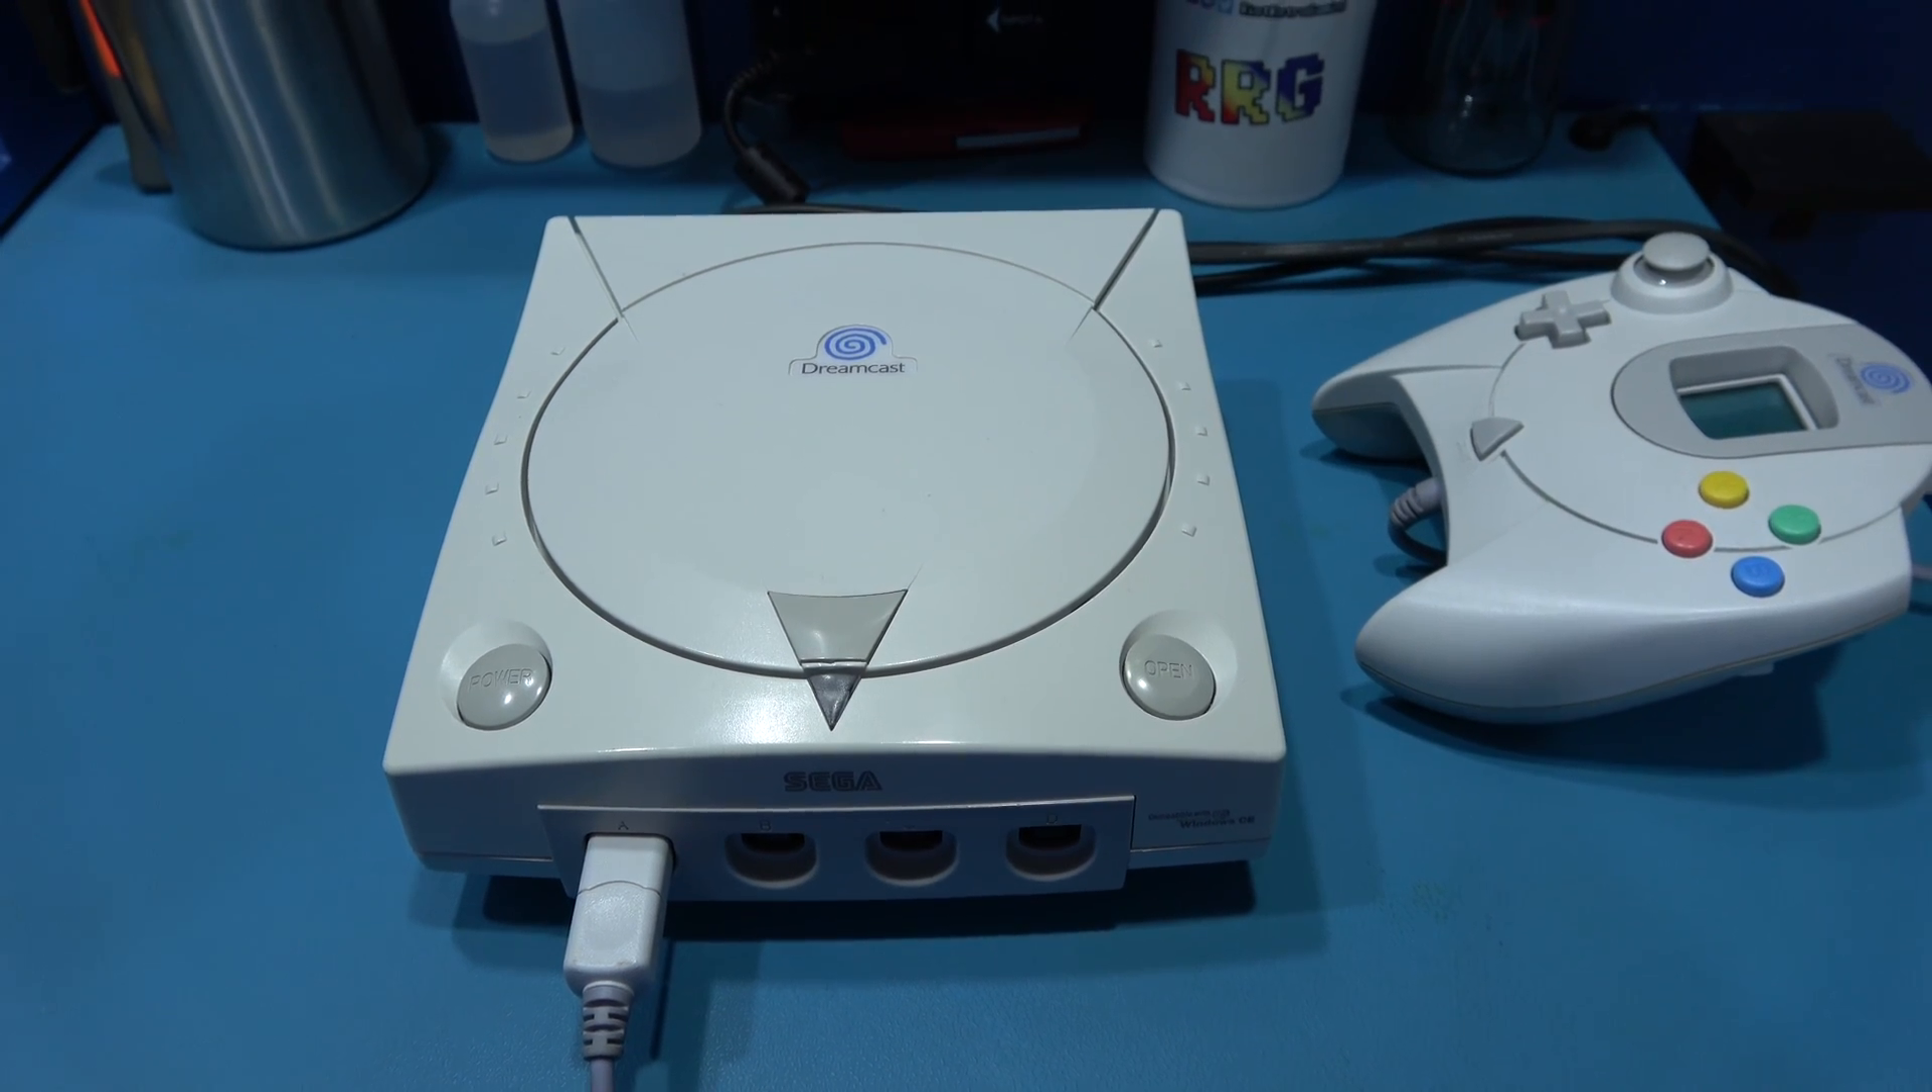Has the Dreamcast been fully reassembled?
Yes.